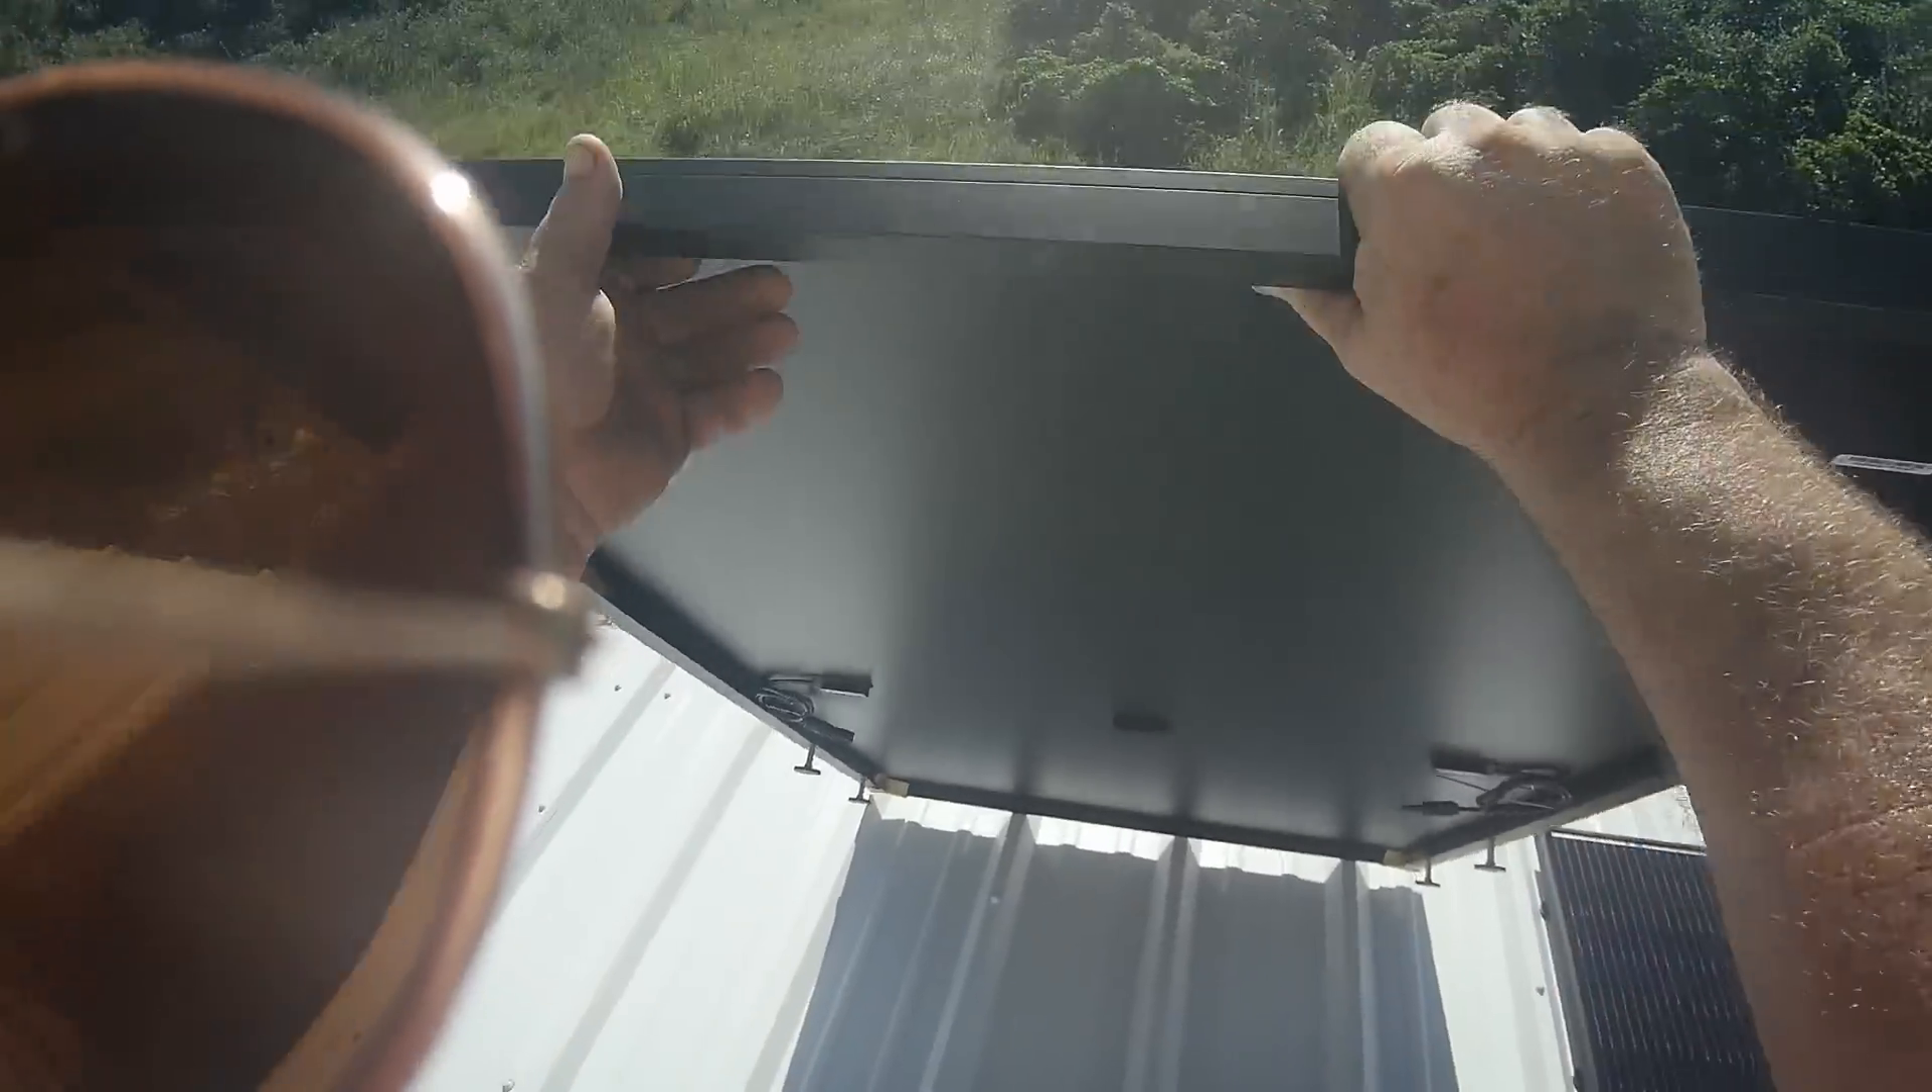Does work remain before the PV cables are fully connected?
Yes.